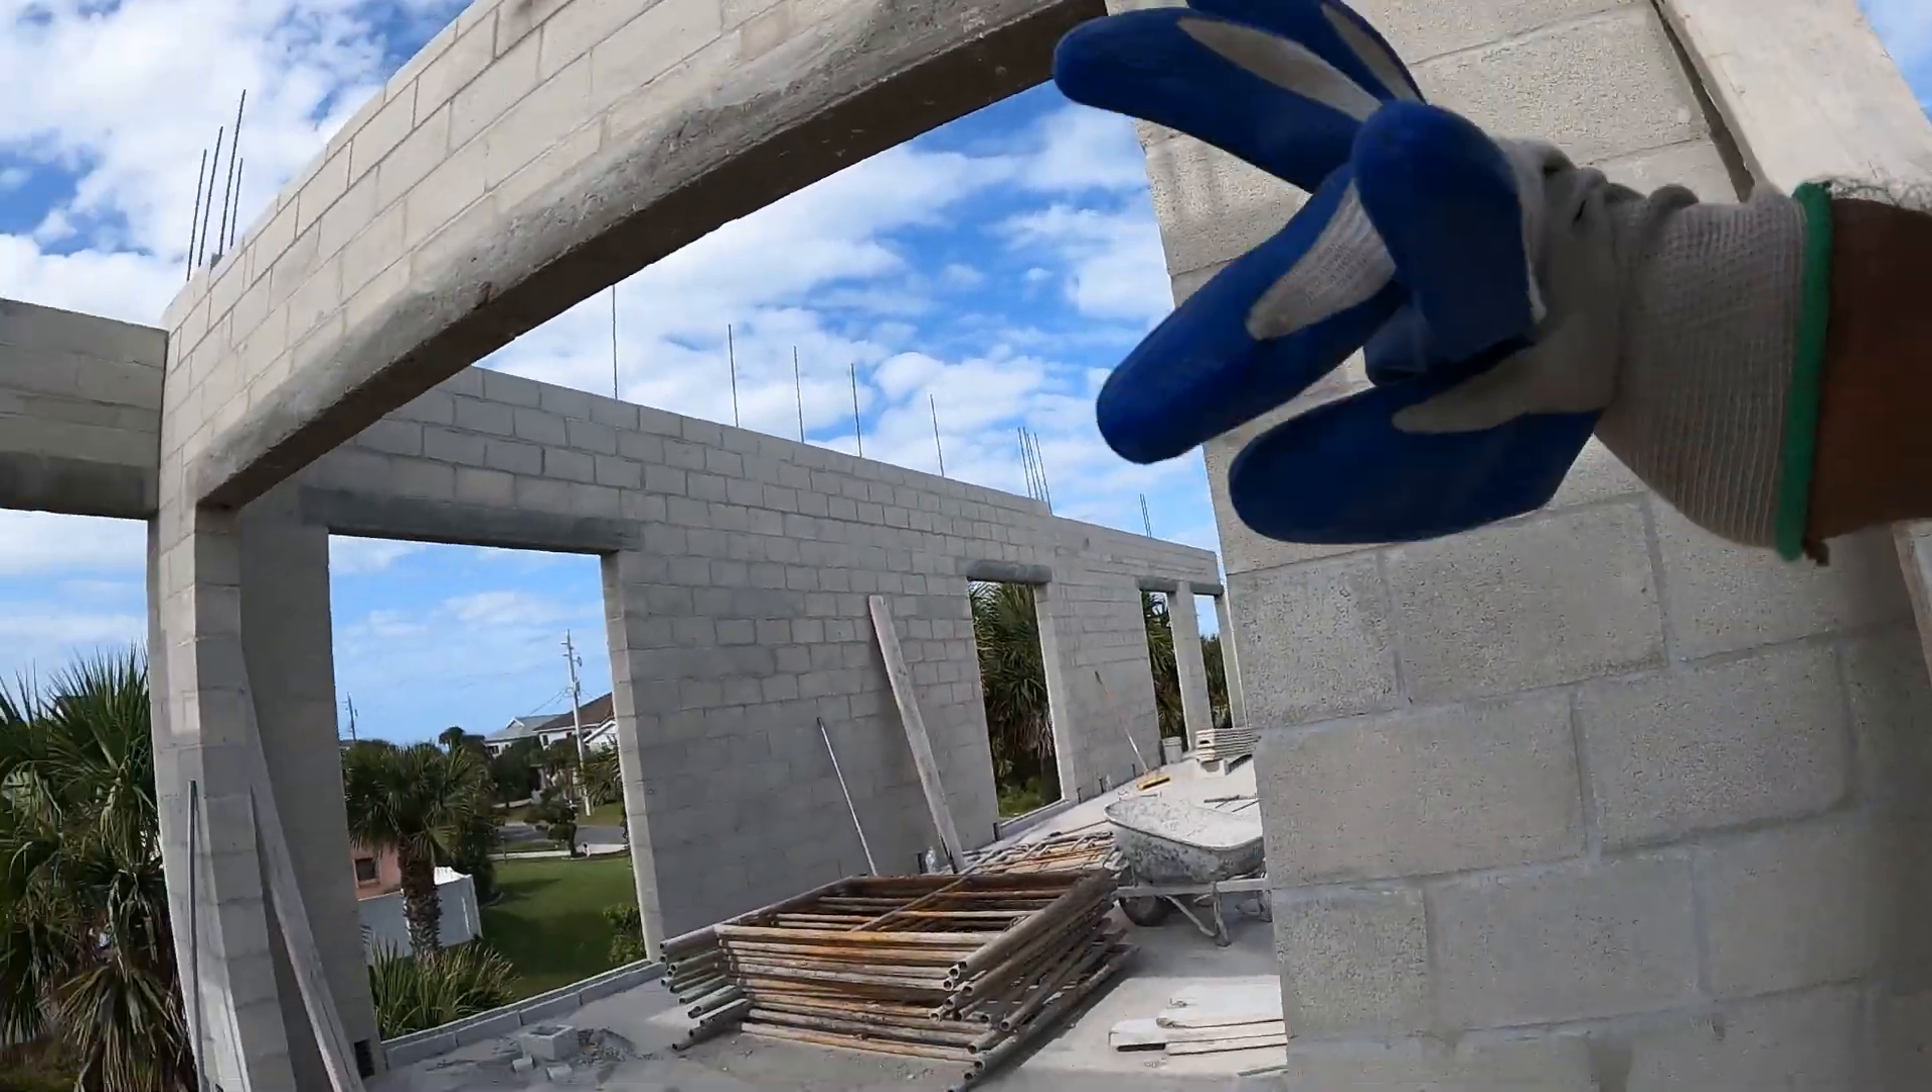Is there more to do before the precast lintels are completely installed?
No.